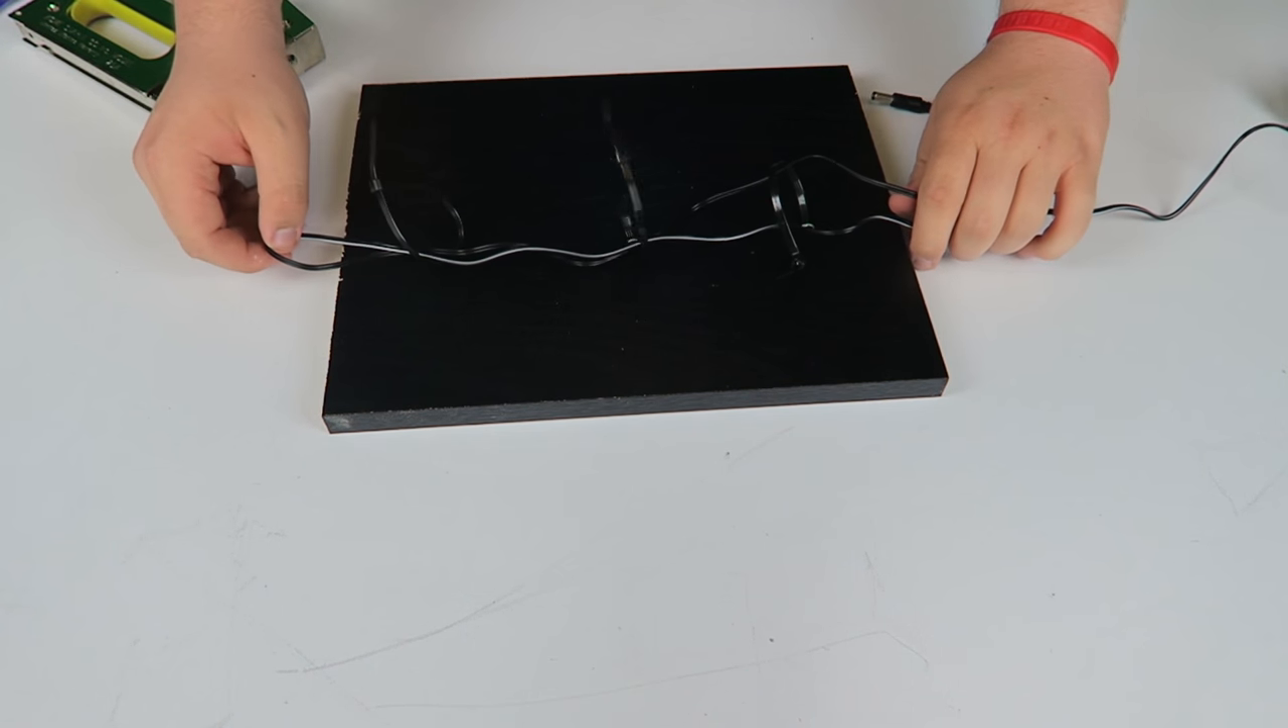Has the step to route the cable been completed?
No.